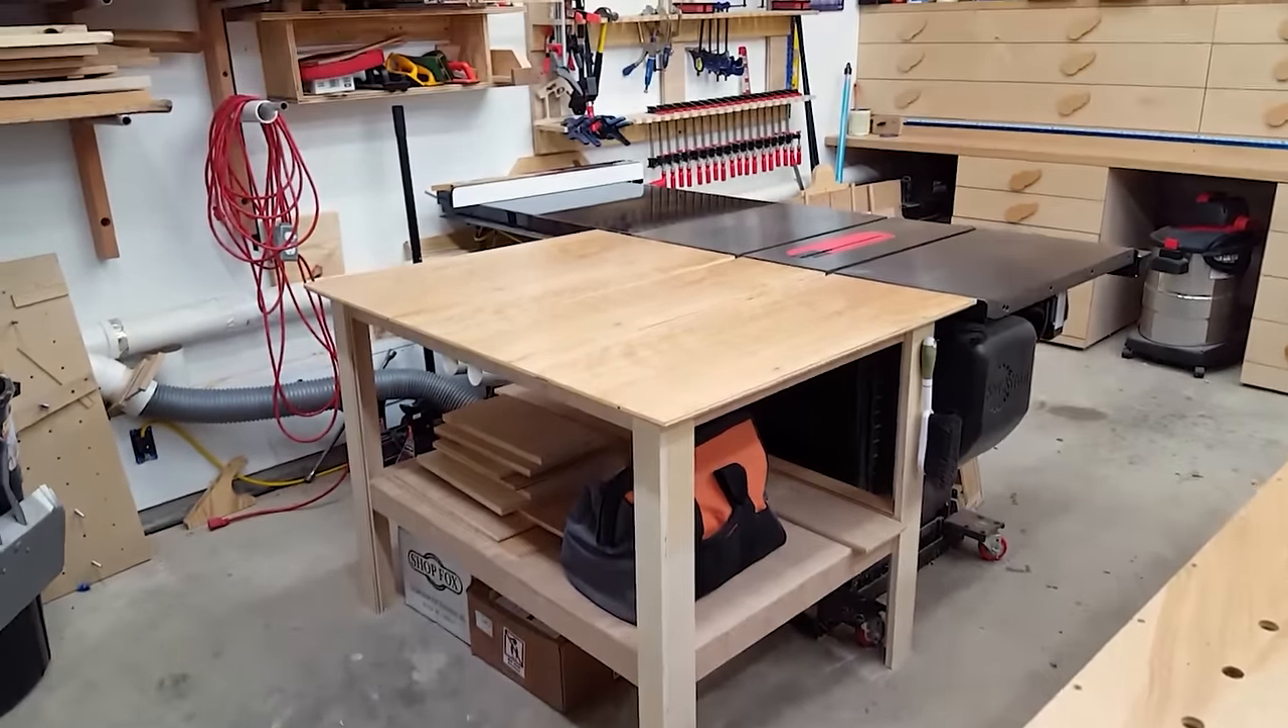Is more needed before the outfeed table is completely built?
No.